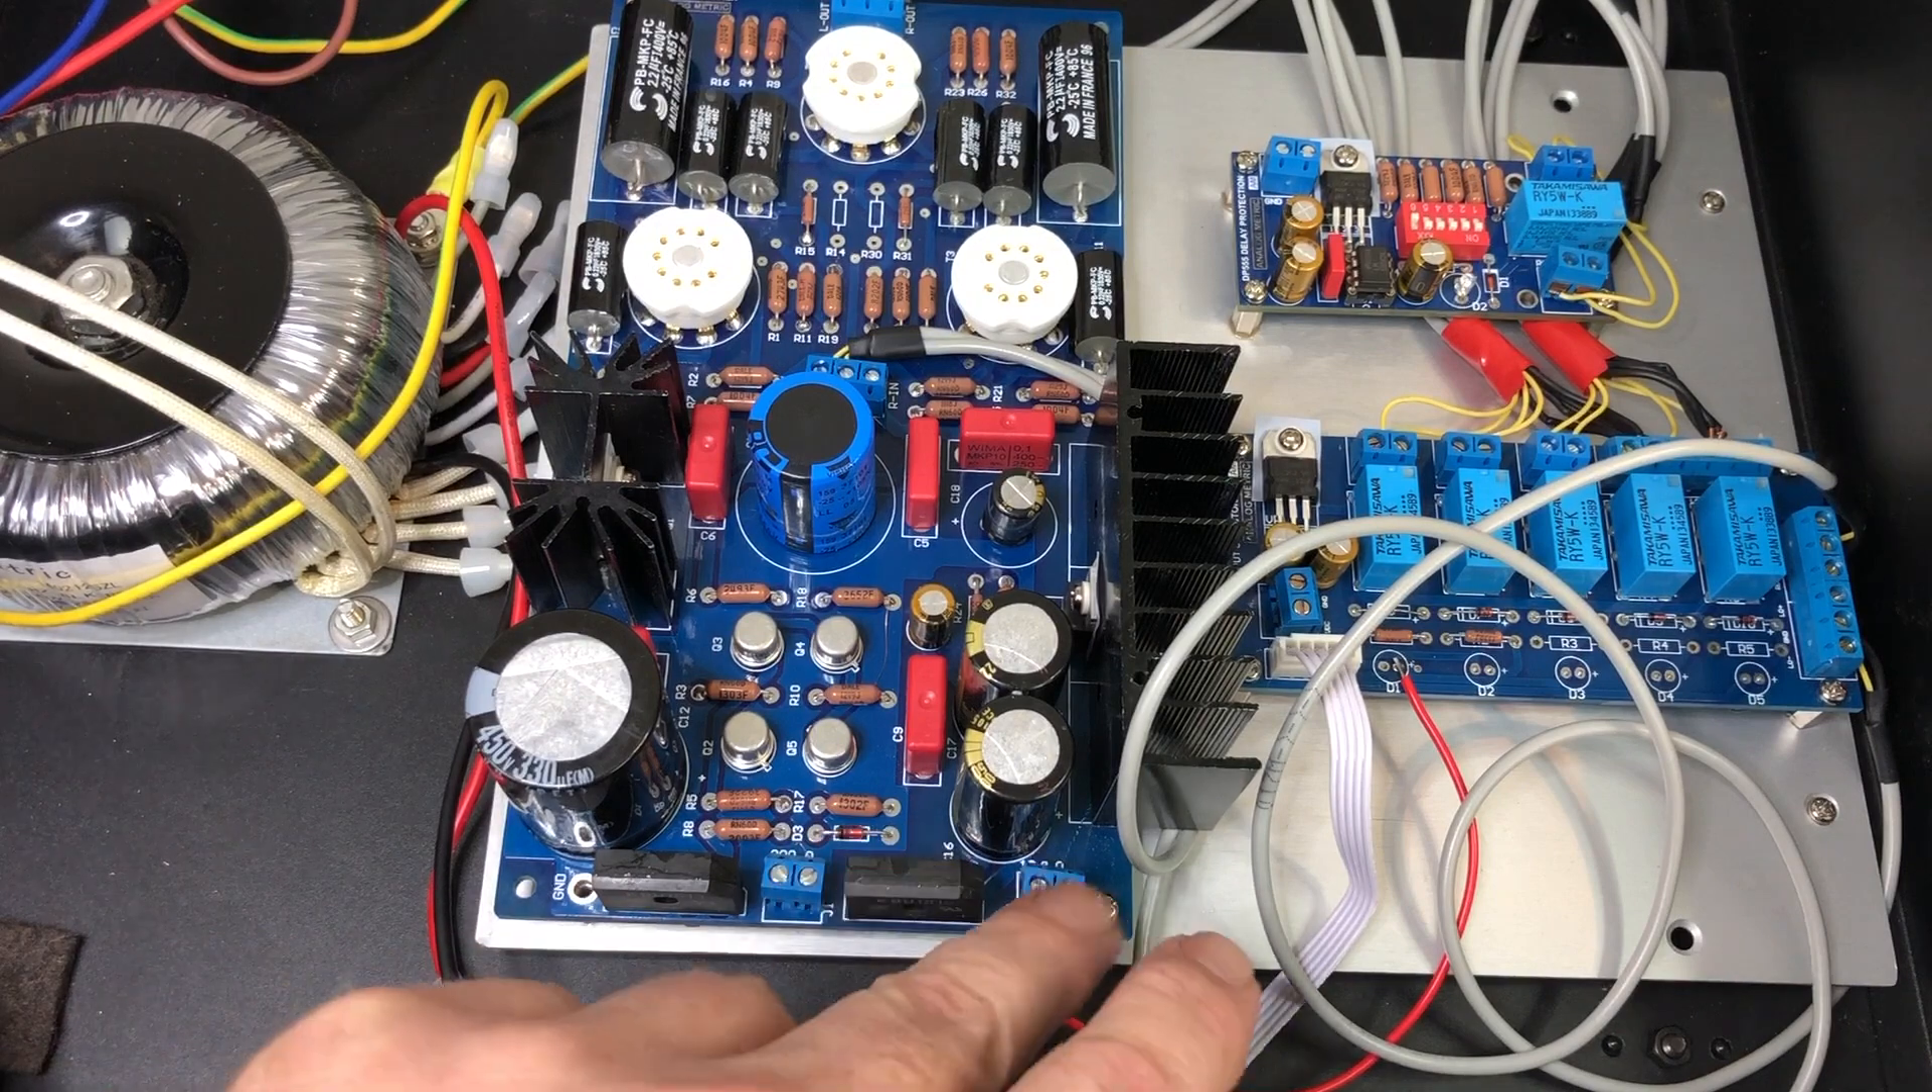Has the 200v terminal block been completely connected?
No.